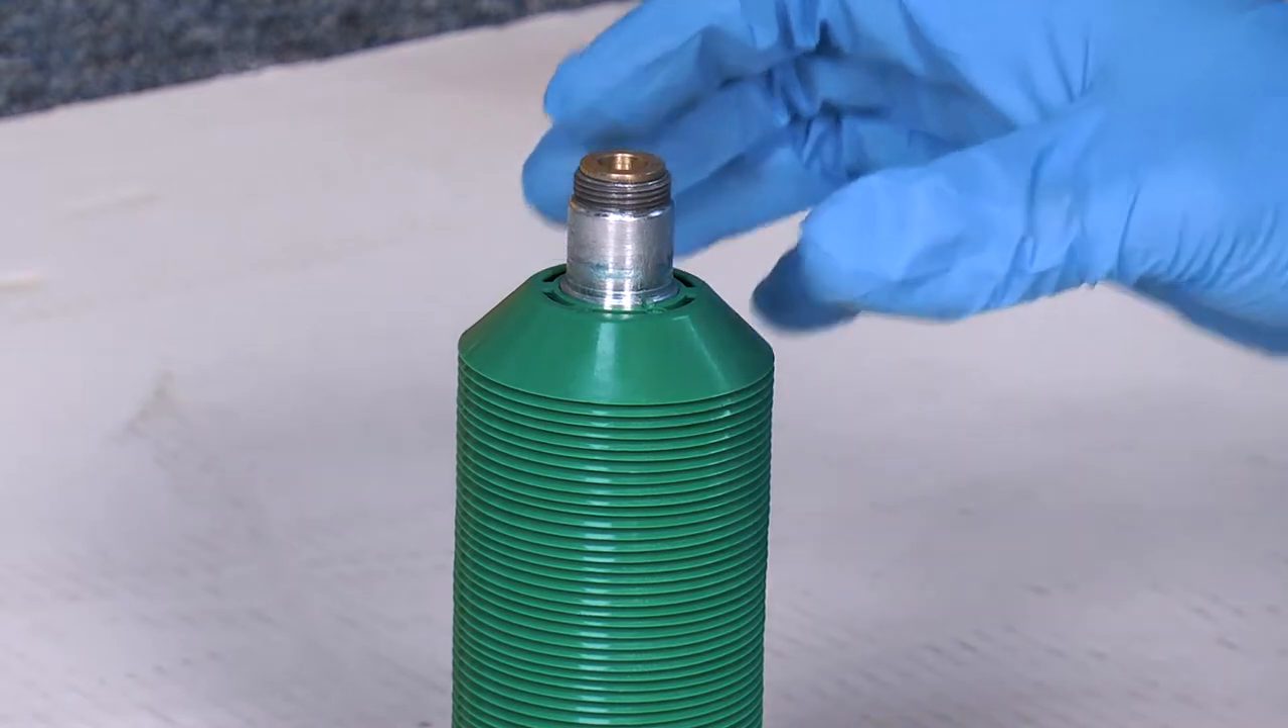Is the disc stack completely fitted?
Yes.